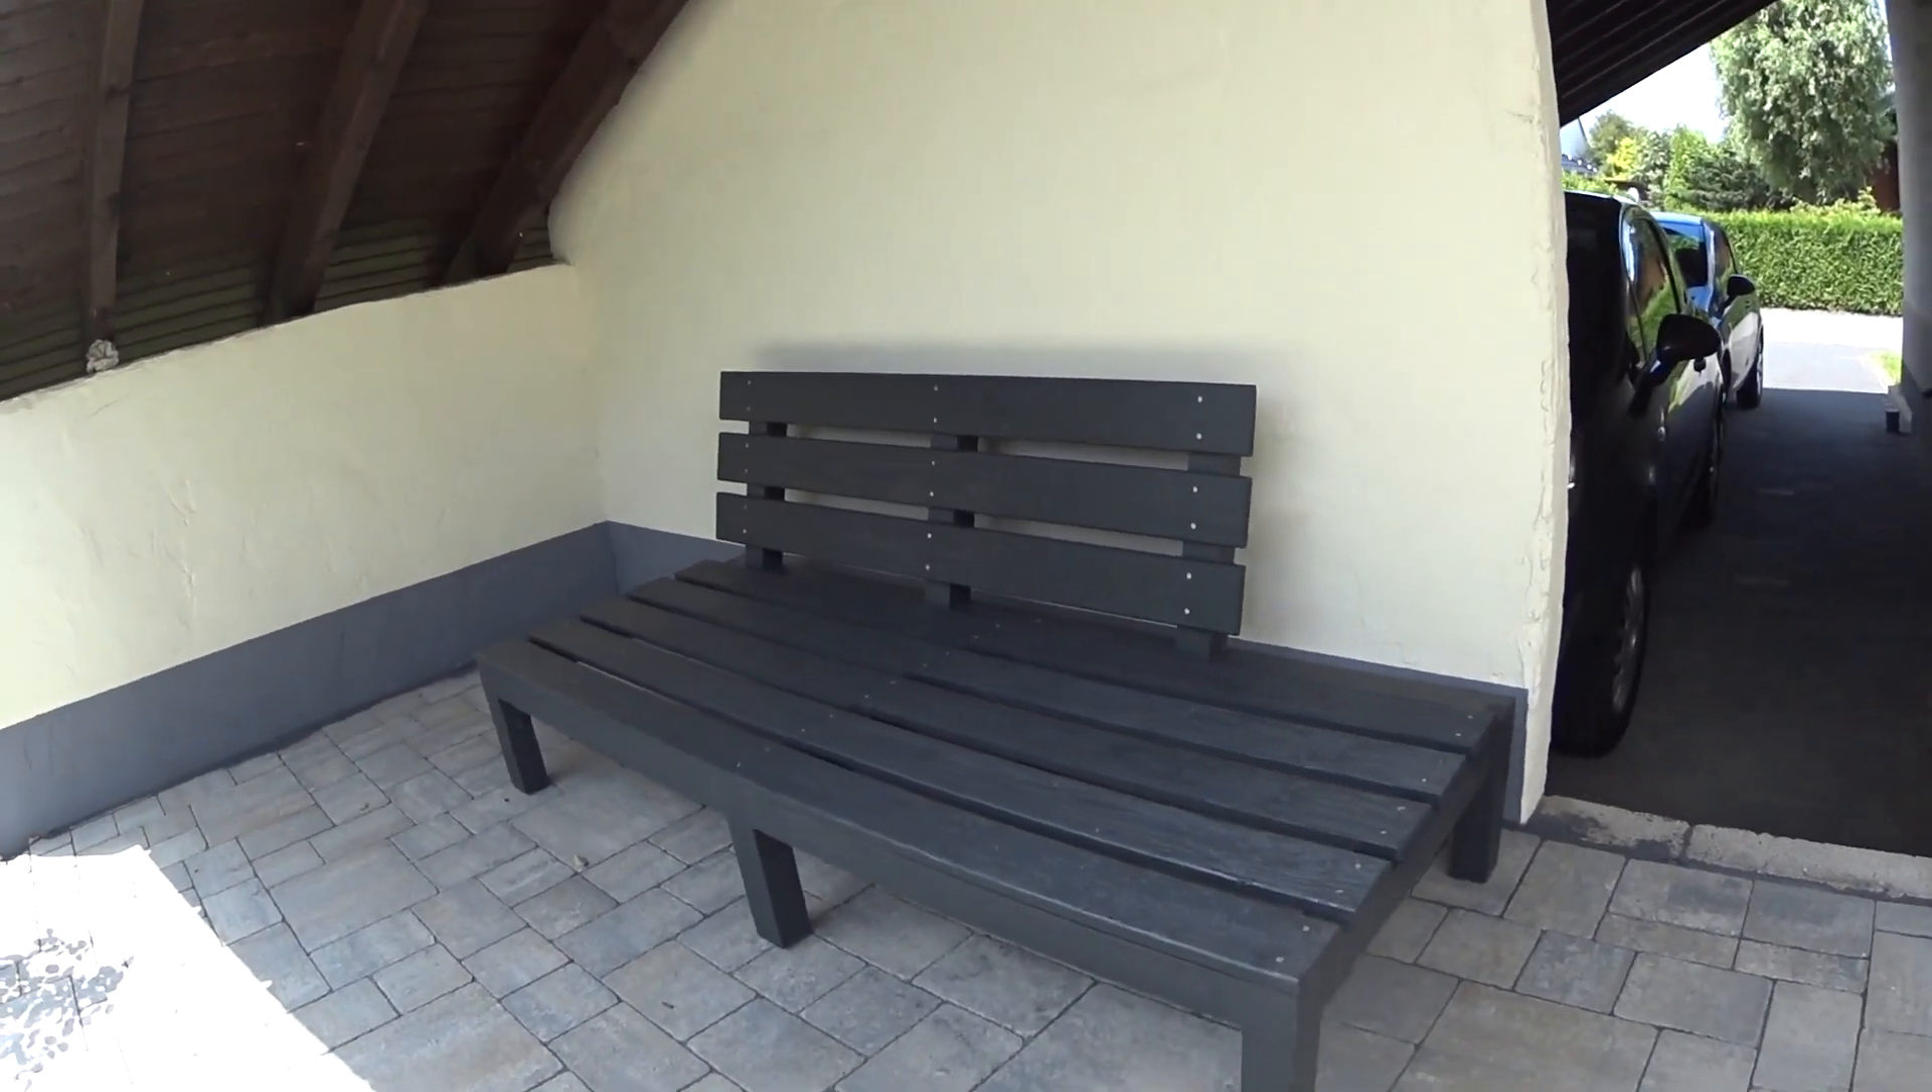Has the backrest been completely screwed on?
Yes.